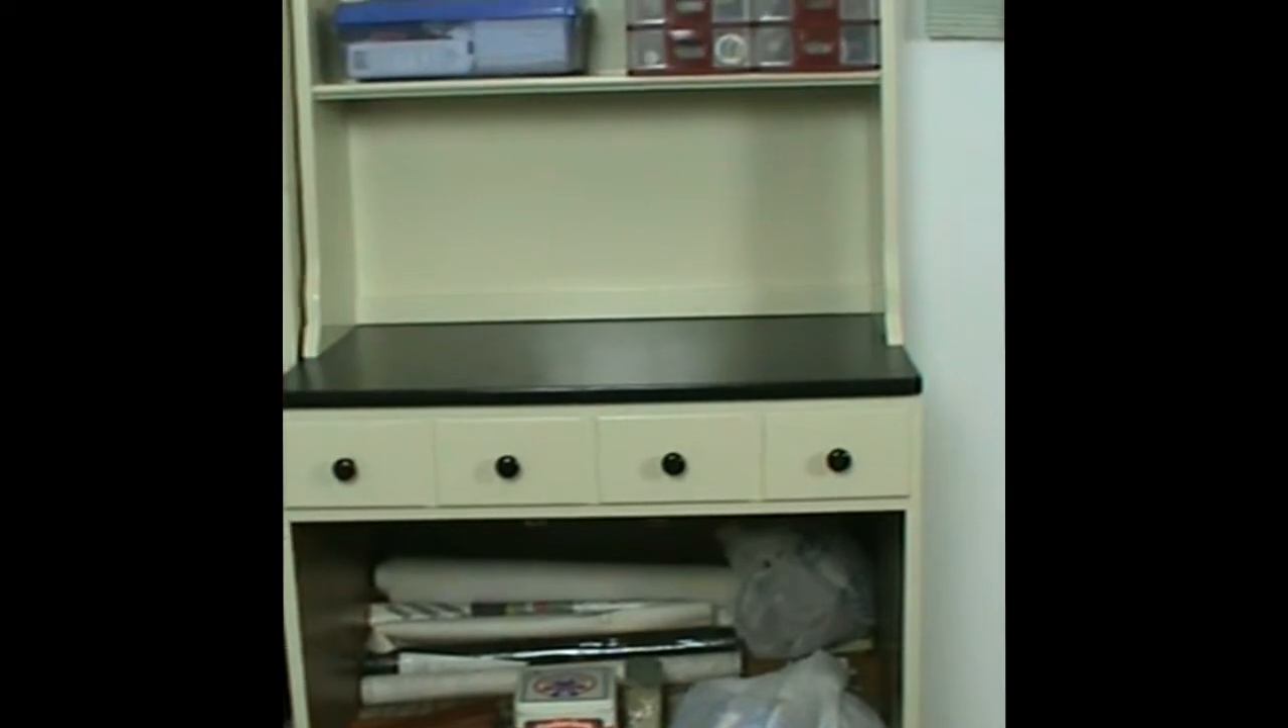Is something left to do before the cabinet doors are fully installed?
Yes.